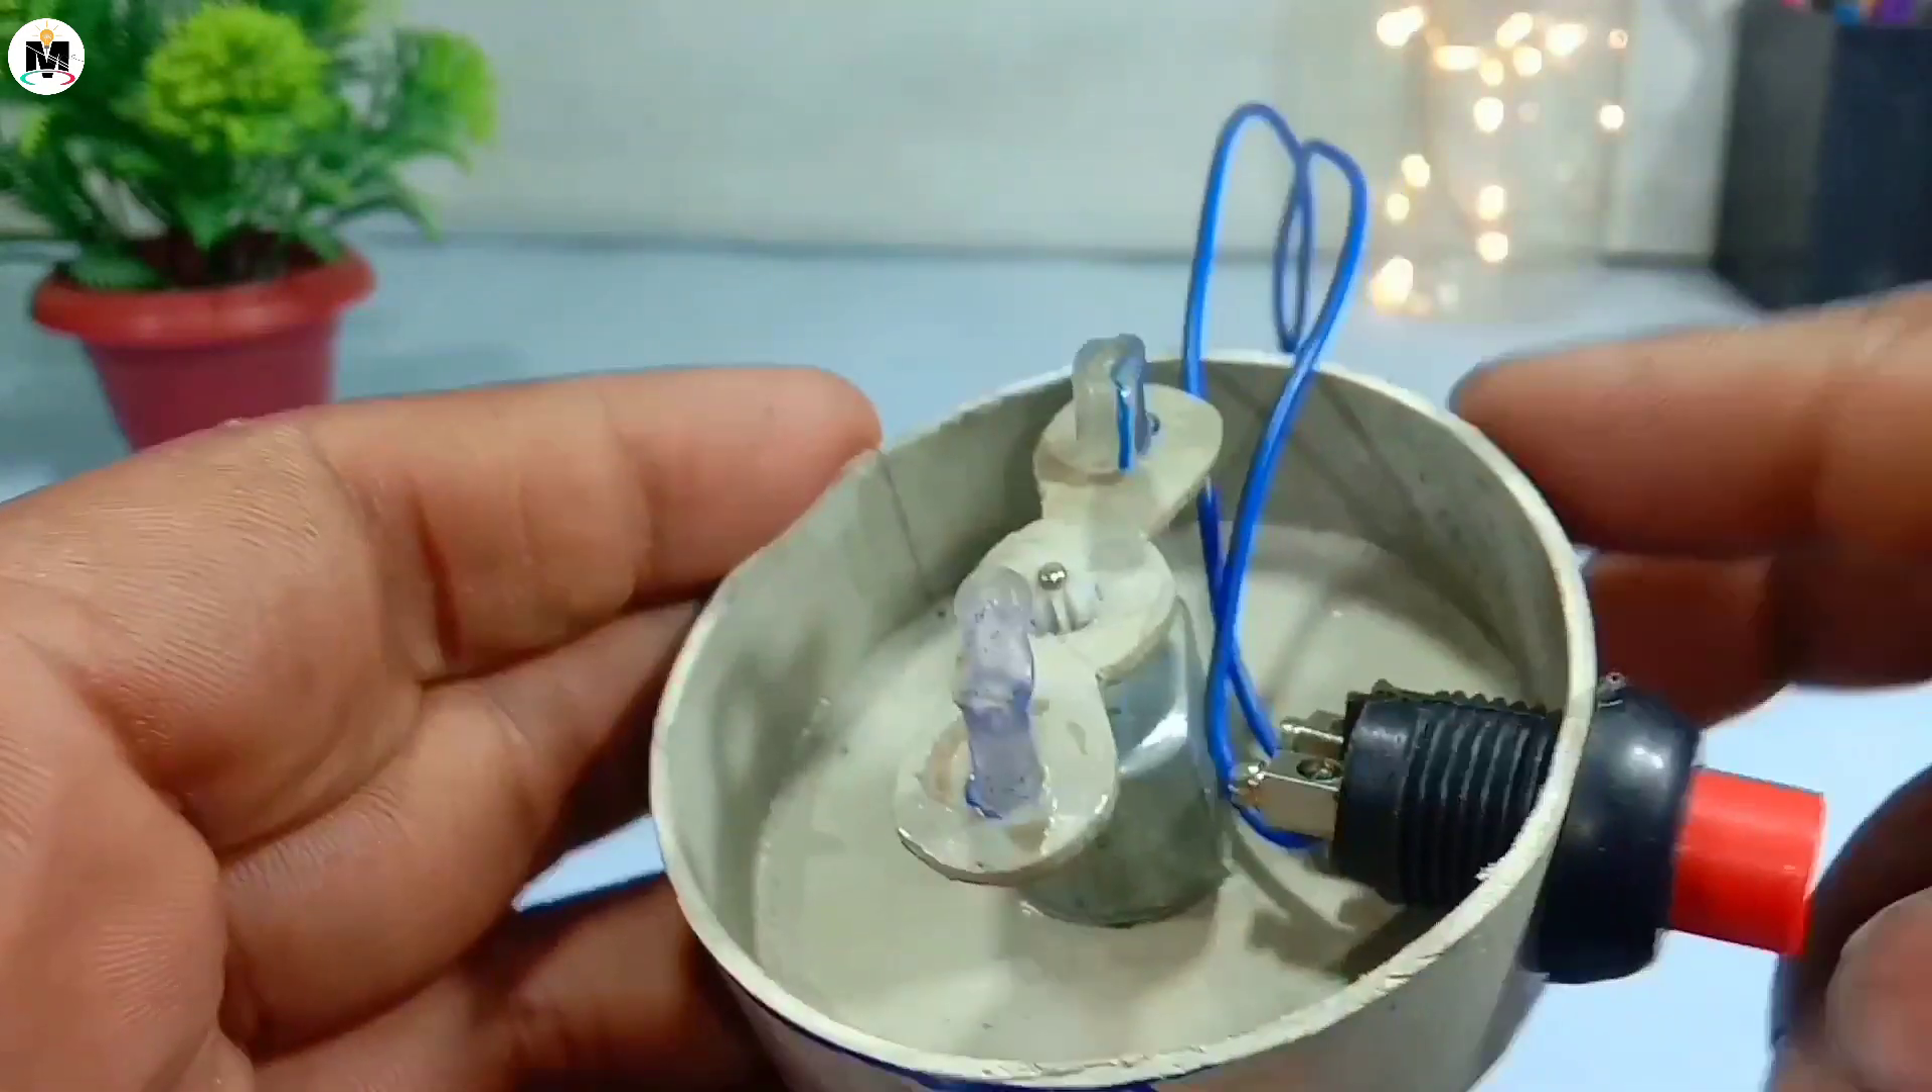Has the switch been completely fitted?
Yes.